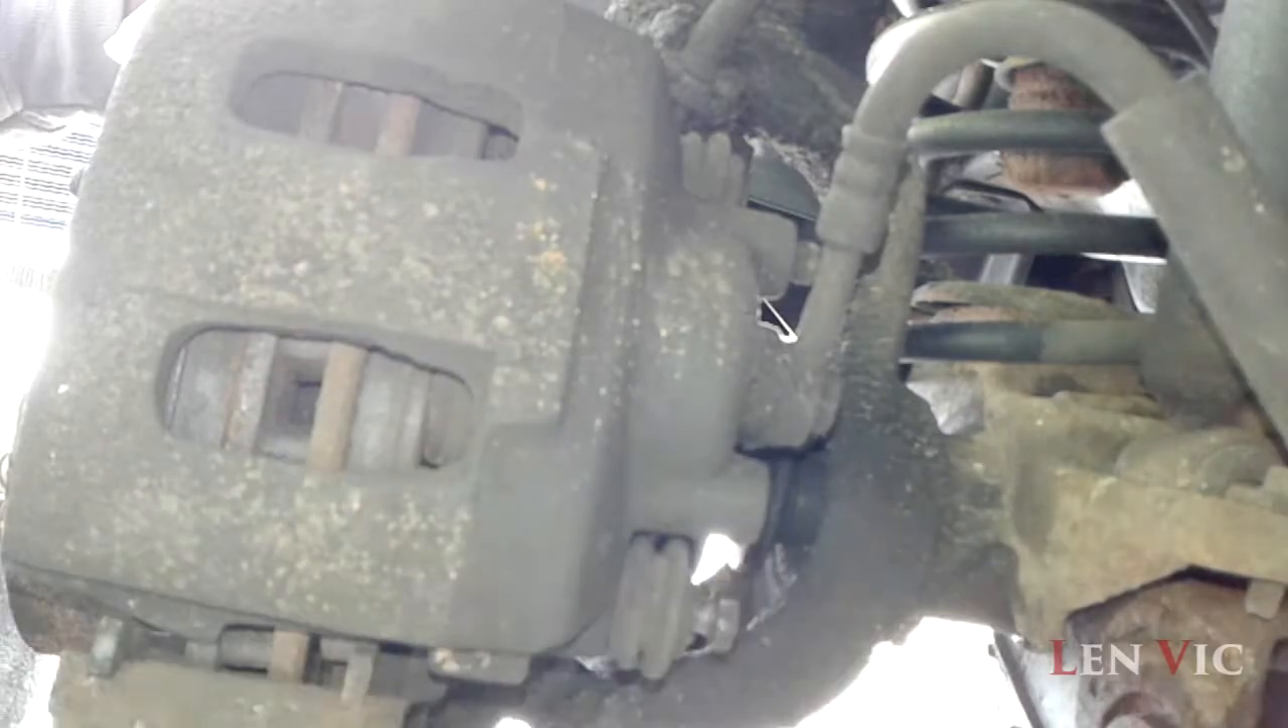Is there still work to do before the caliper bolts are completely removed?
Yes.